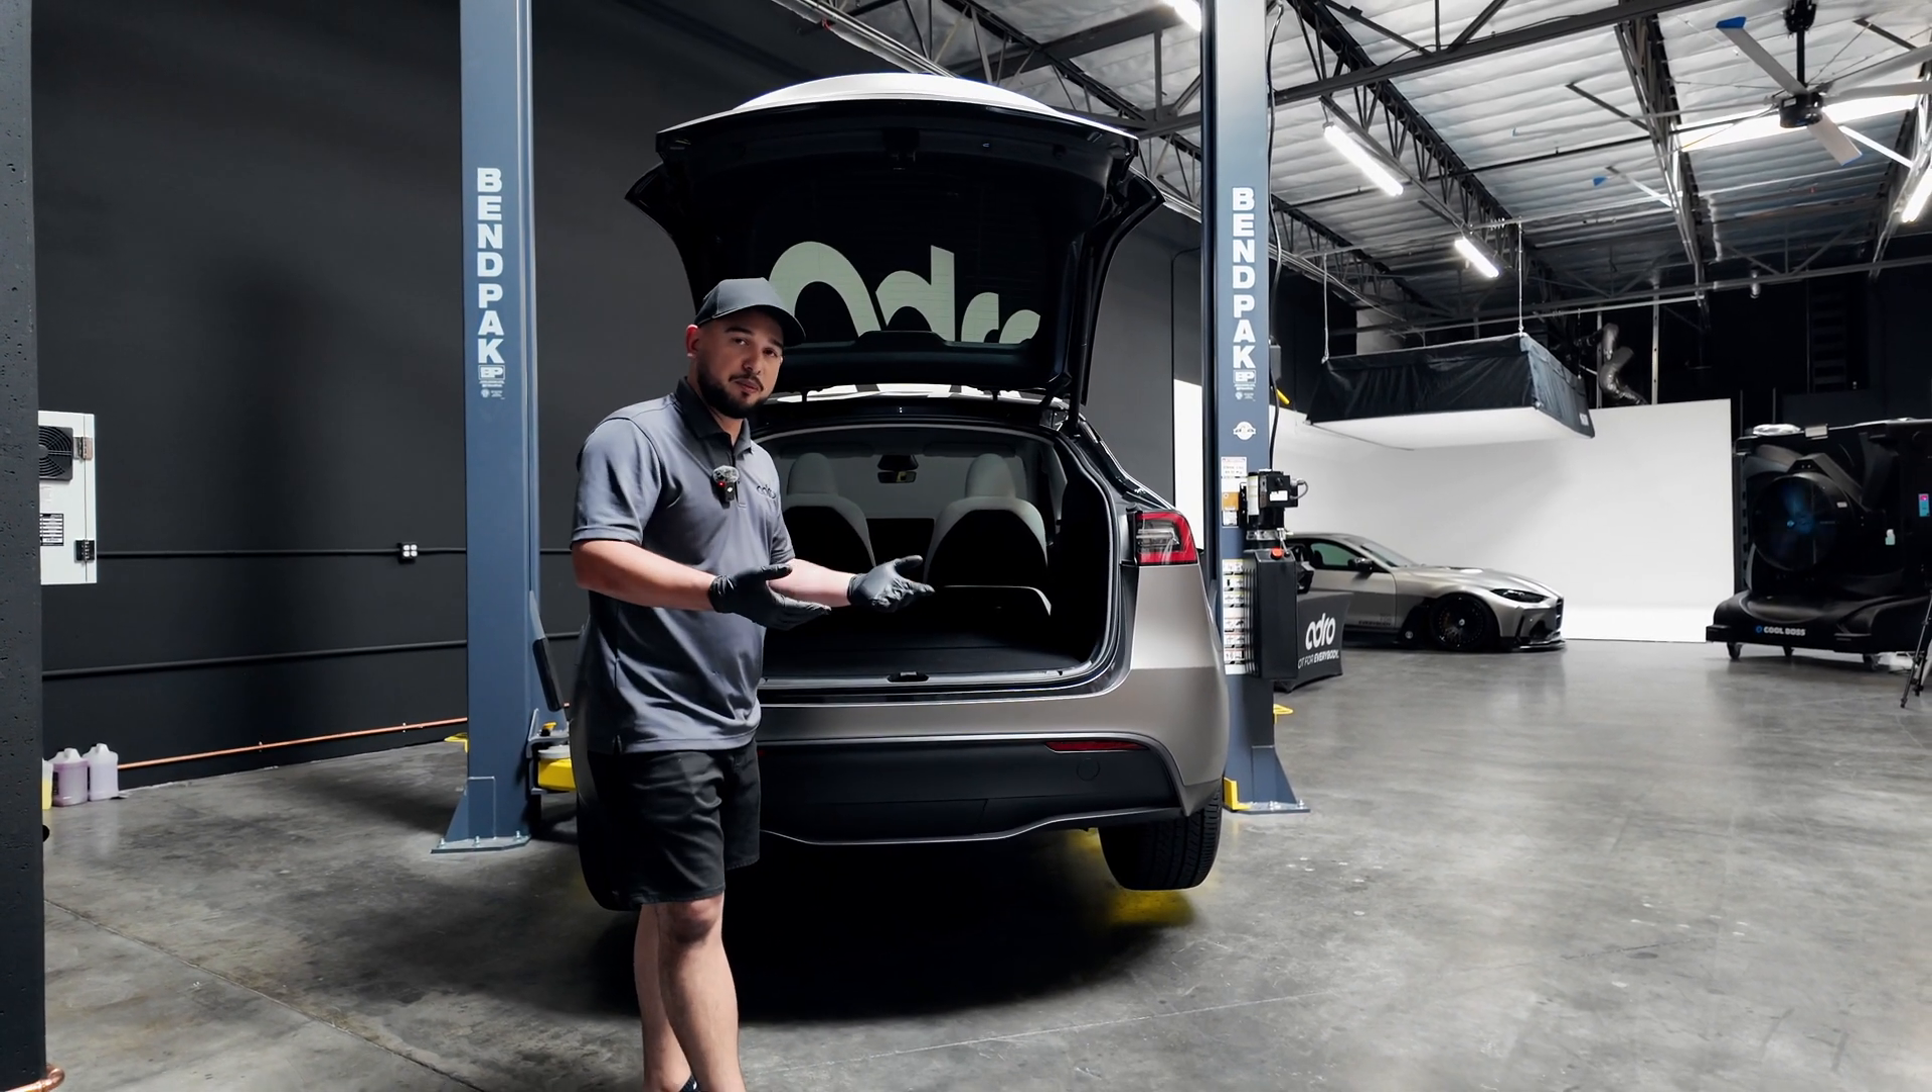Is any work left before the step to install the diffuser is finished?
Yes.